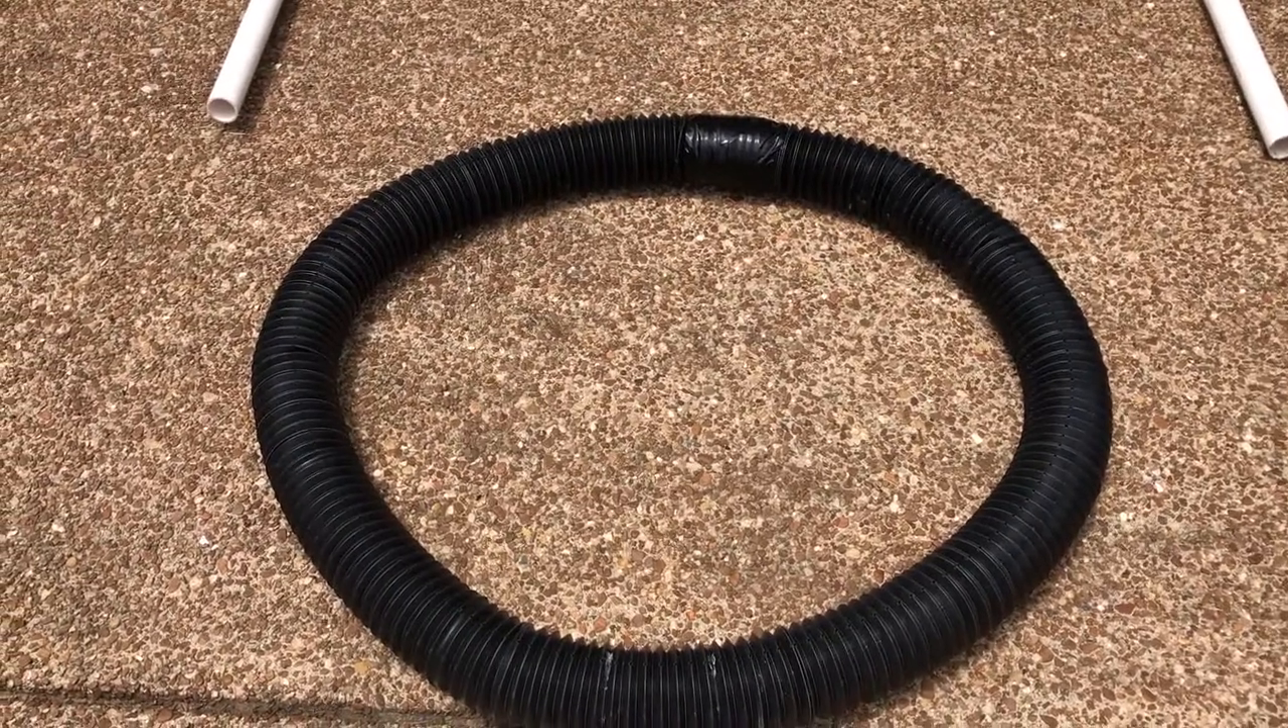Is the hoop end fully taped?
Yes.